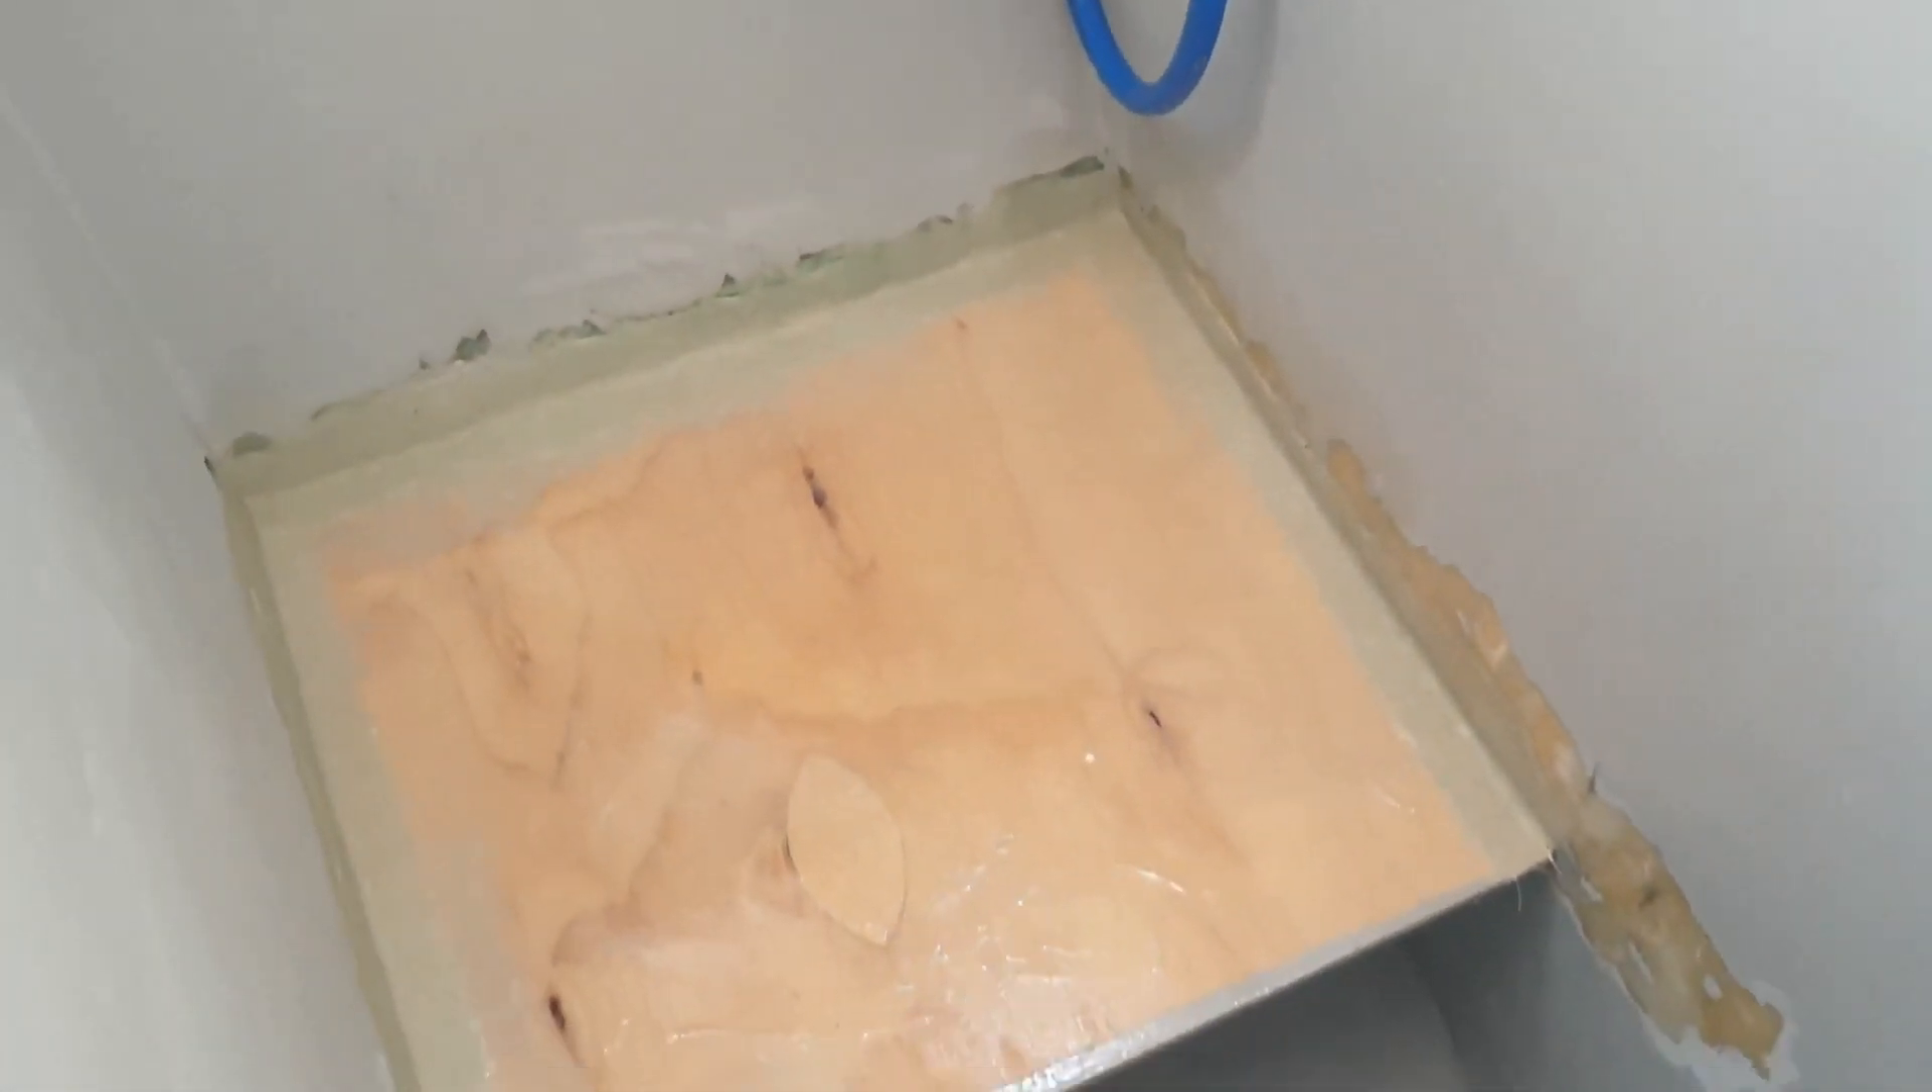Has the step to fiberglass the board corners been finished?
Yes.